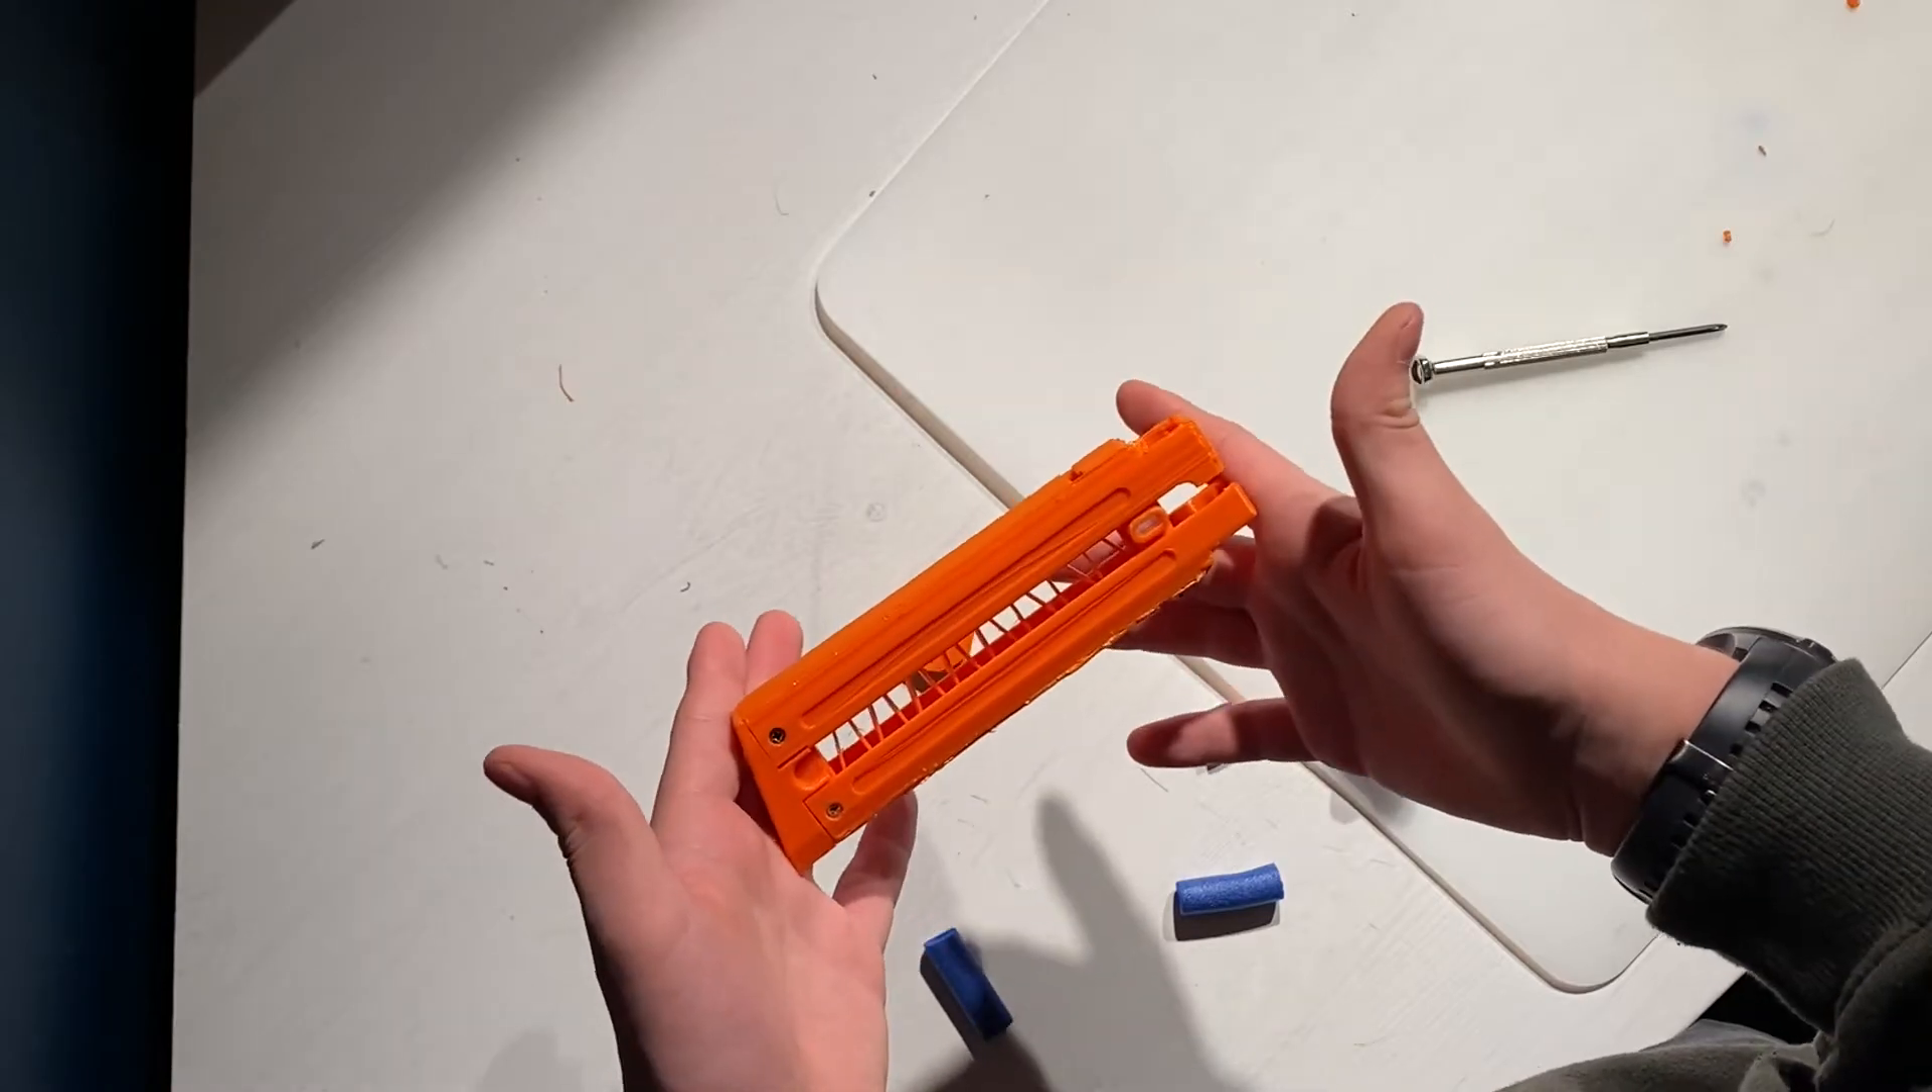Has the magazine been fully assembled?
Yes.